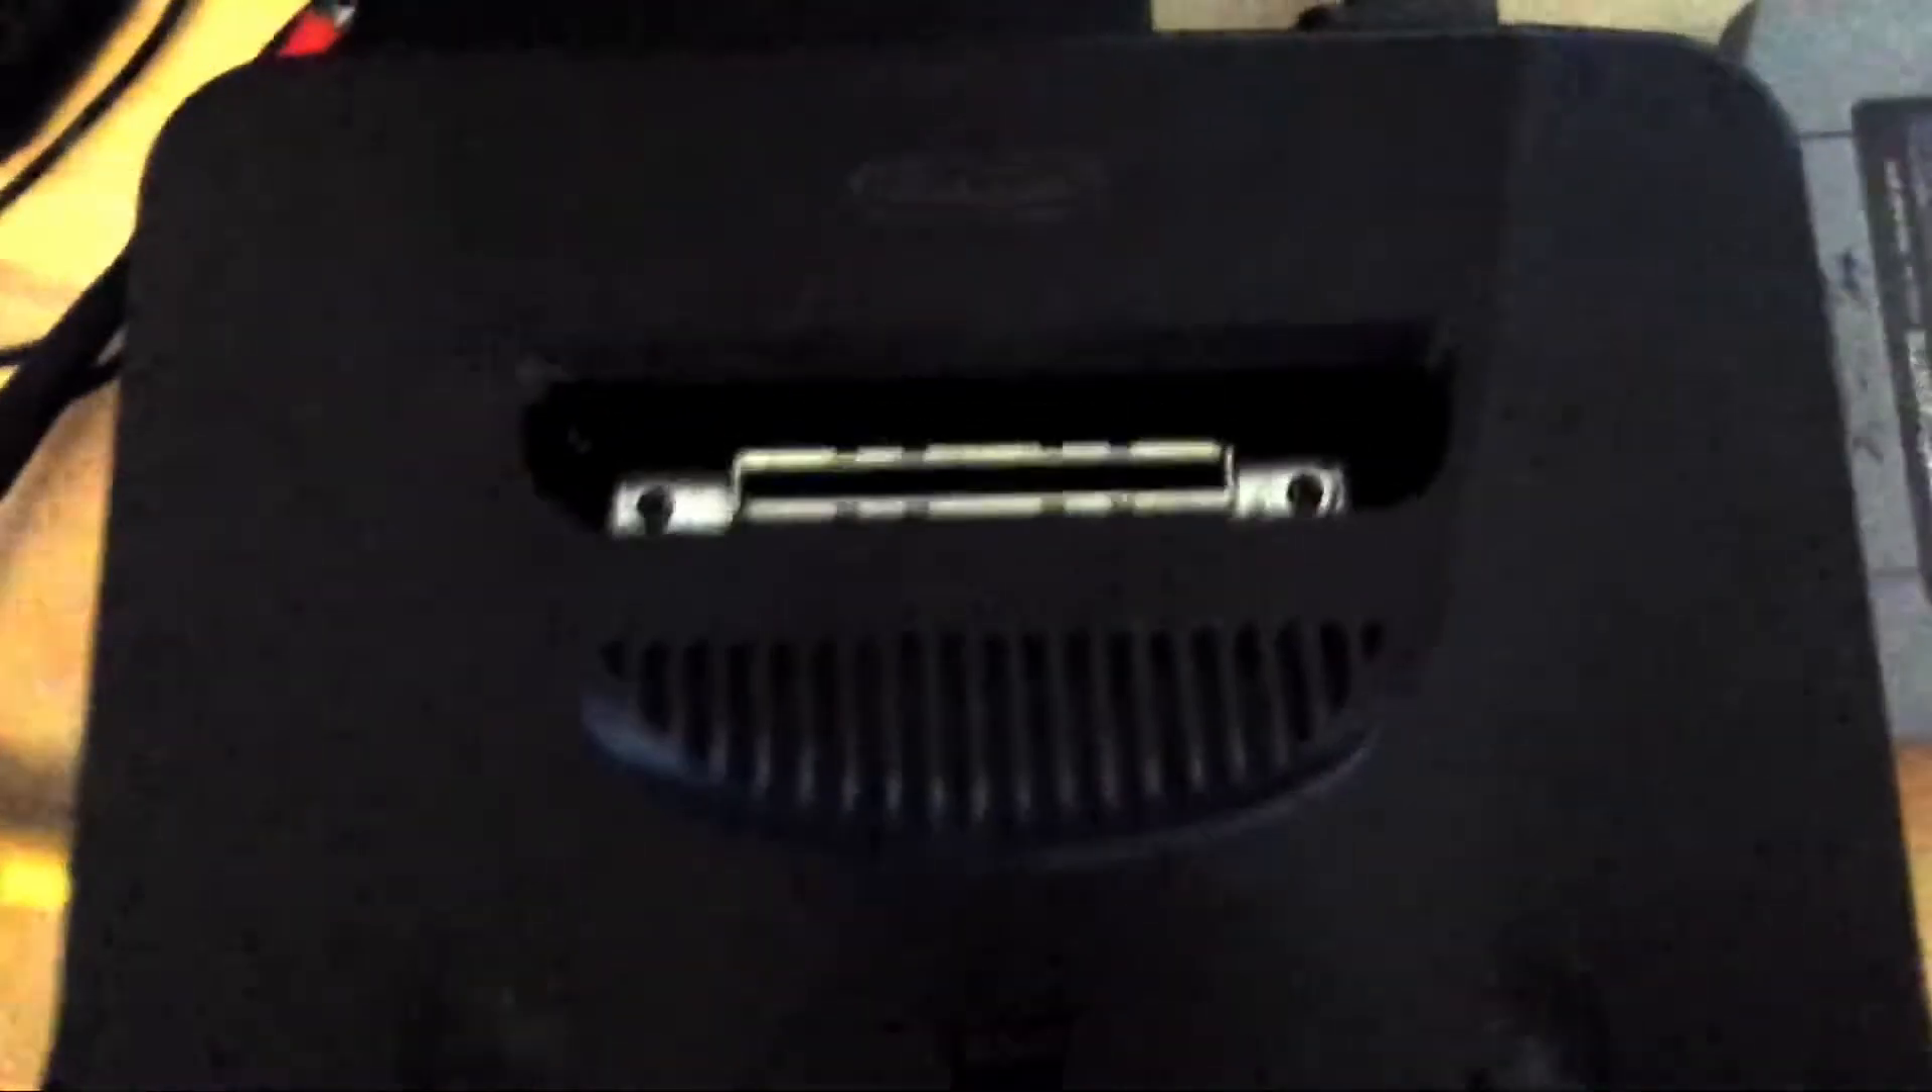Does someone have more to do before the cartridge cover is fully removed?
No.